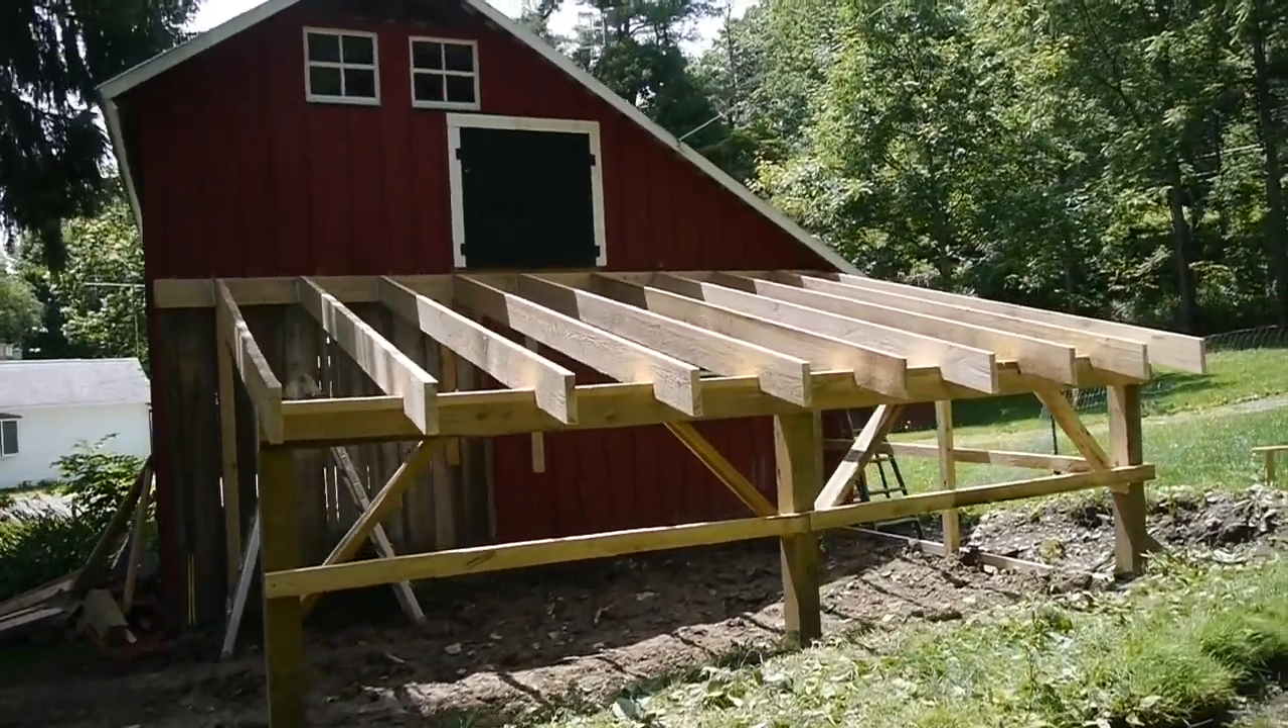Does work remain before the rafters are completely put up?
No.